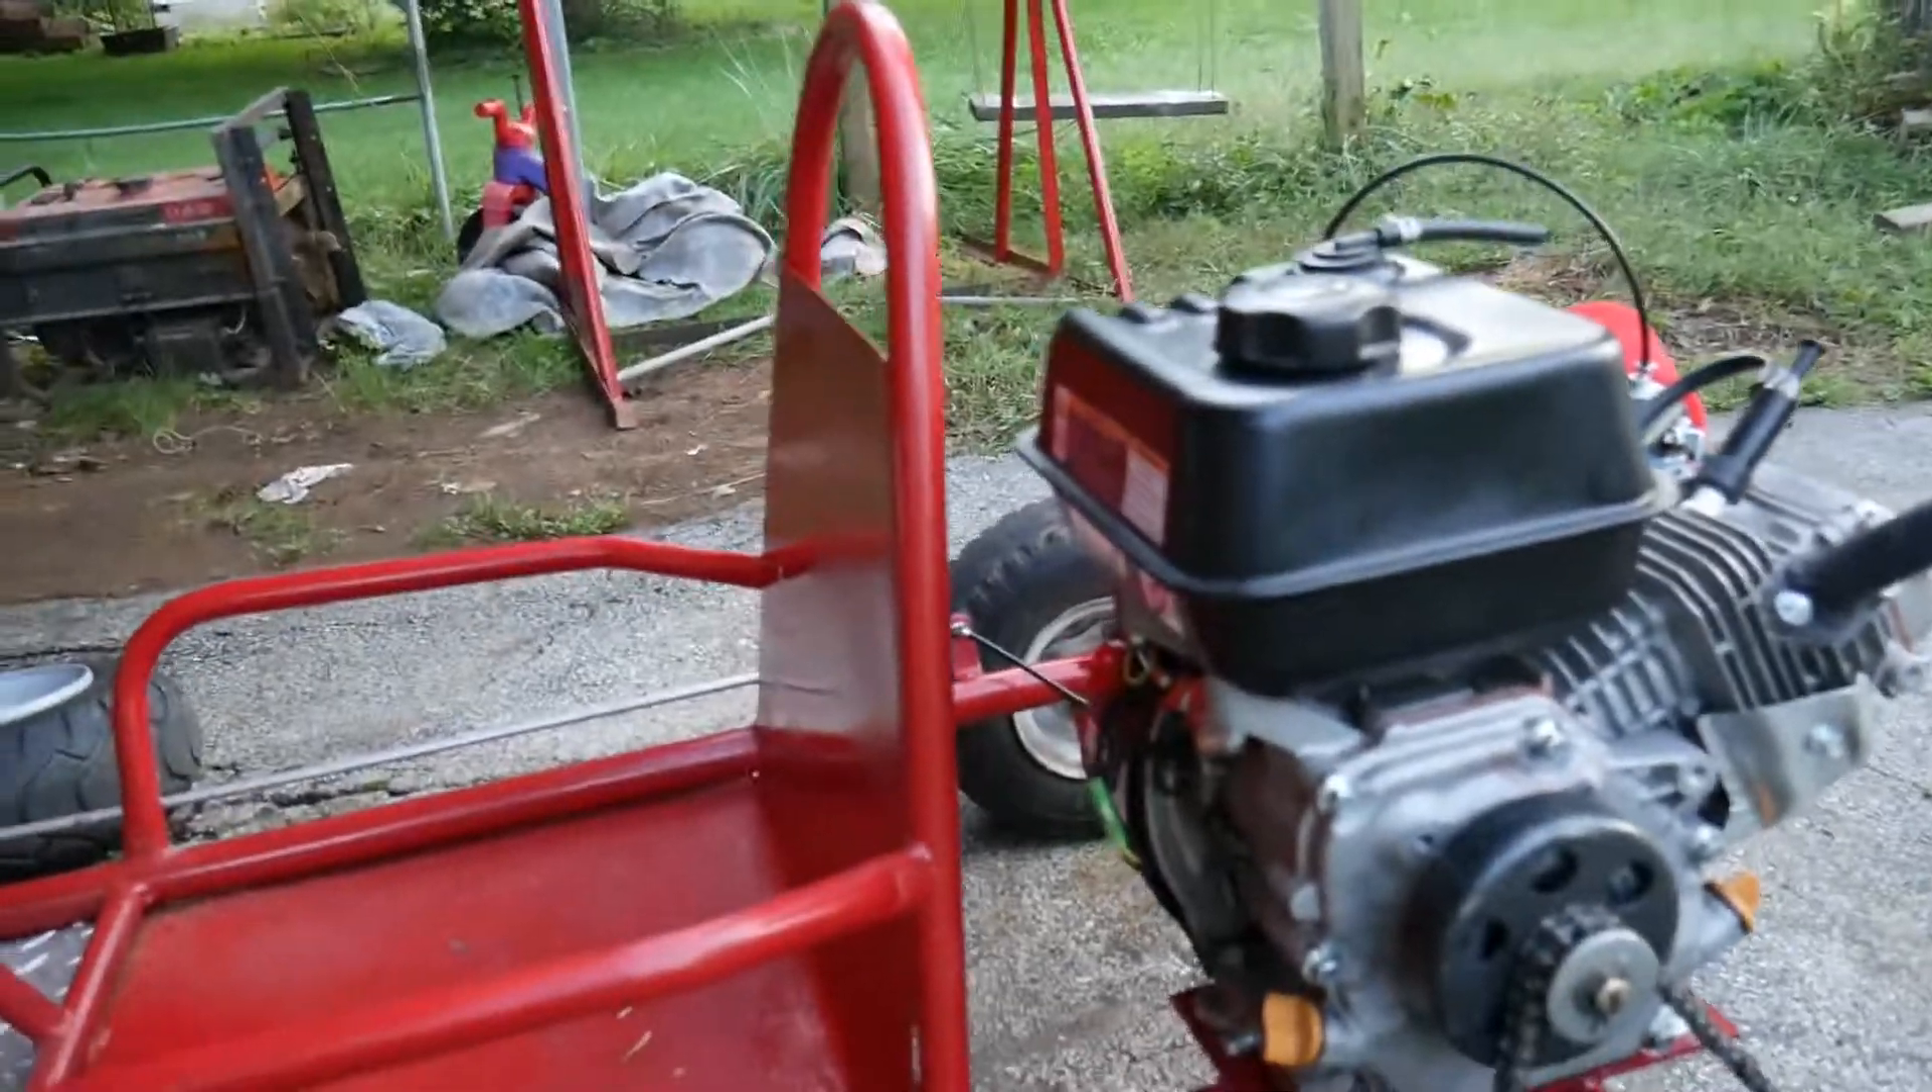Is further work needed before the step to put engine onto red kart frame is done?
No.